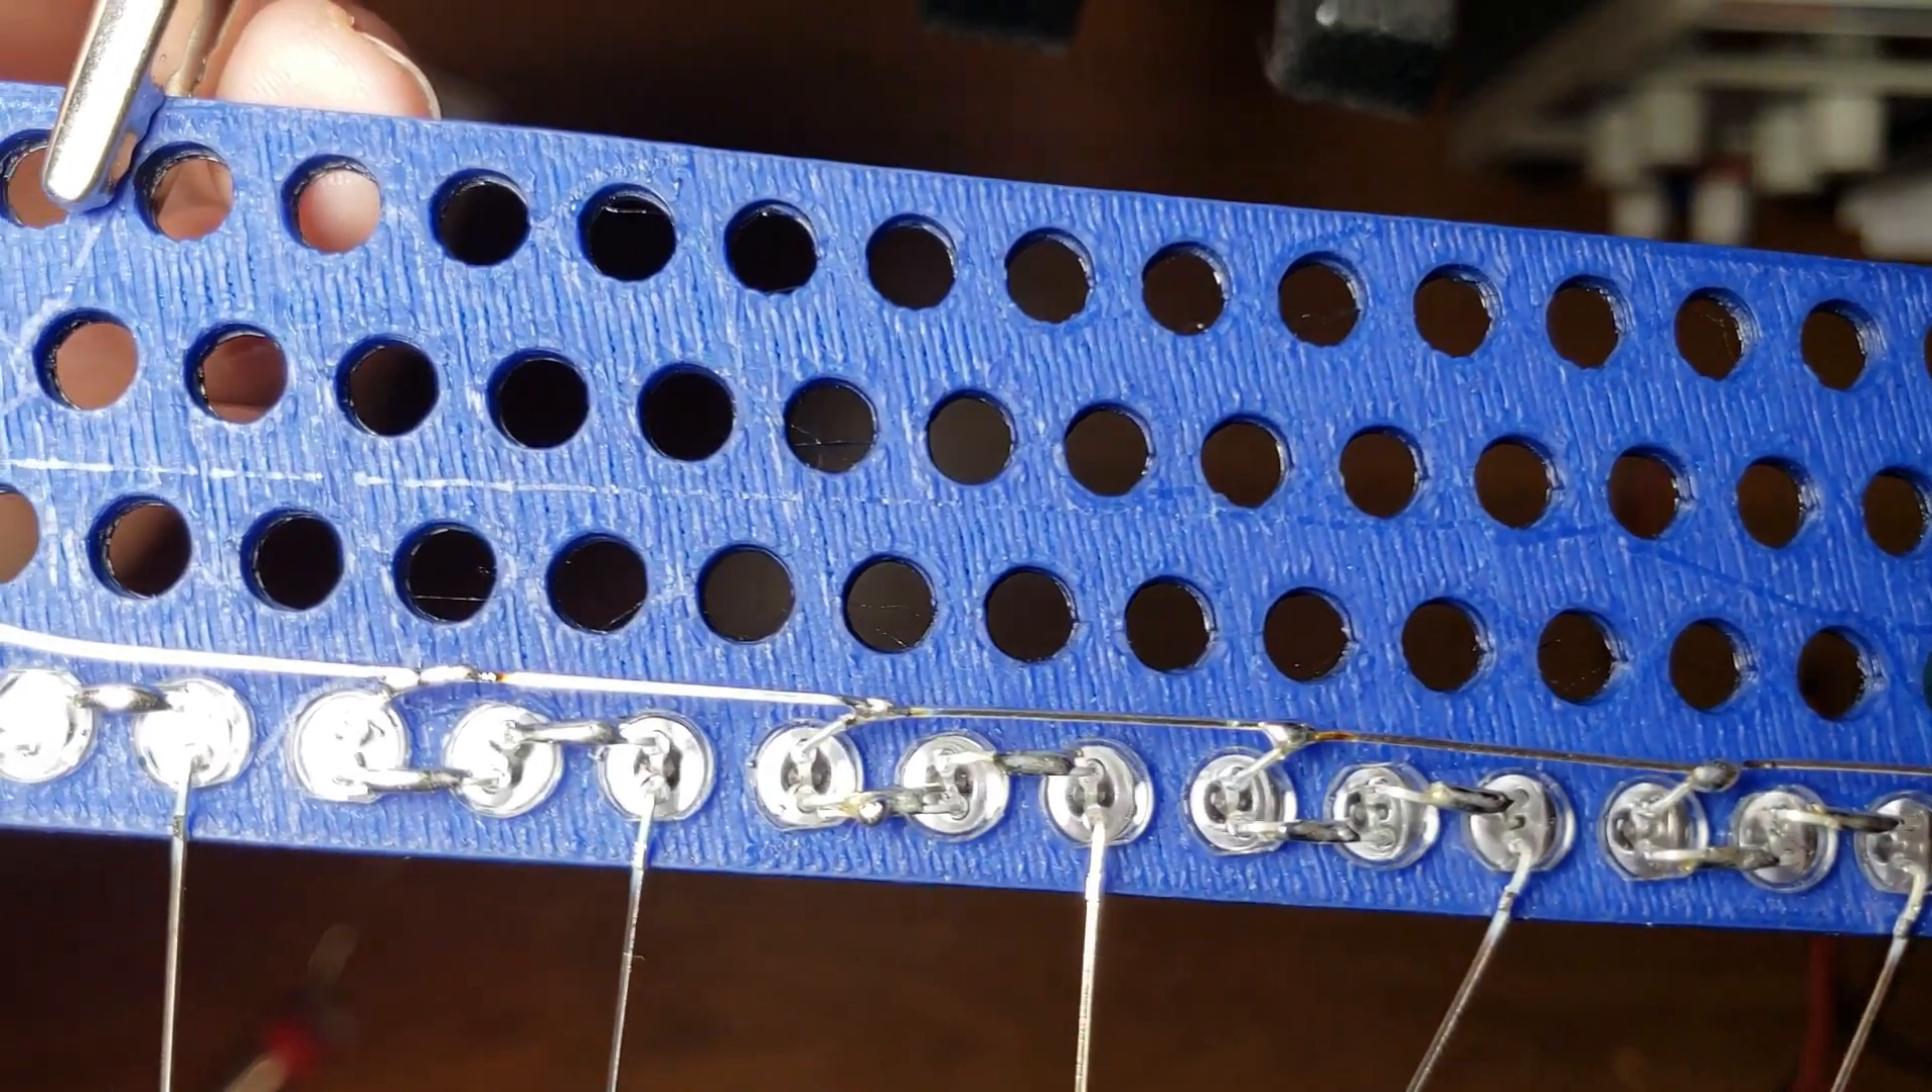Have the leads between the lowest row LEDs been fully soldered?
Yes.